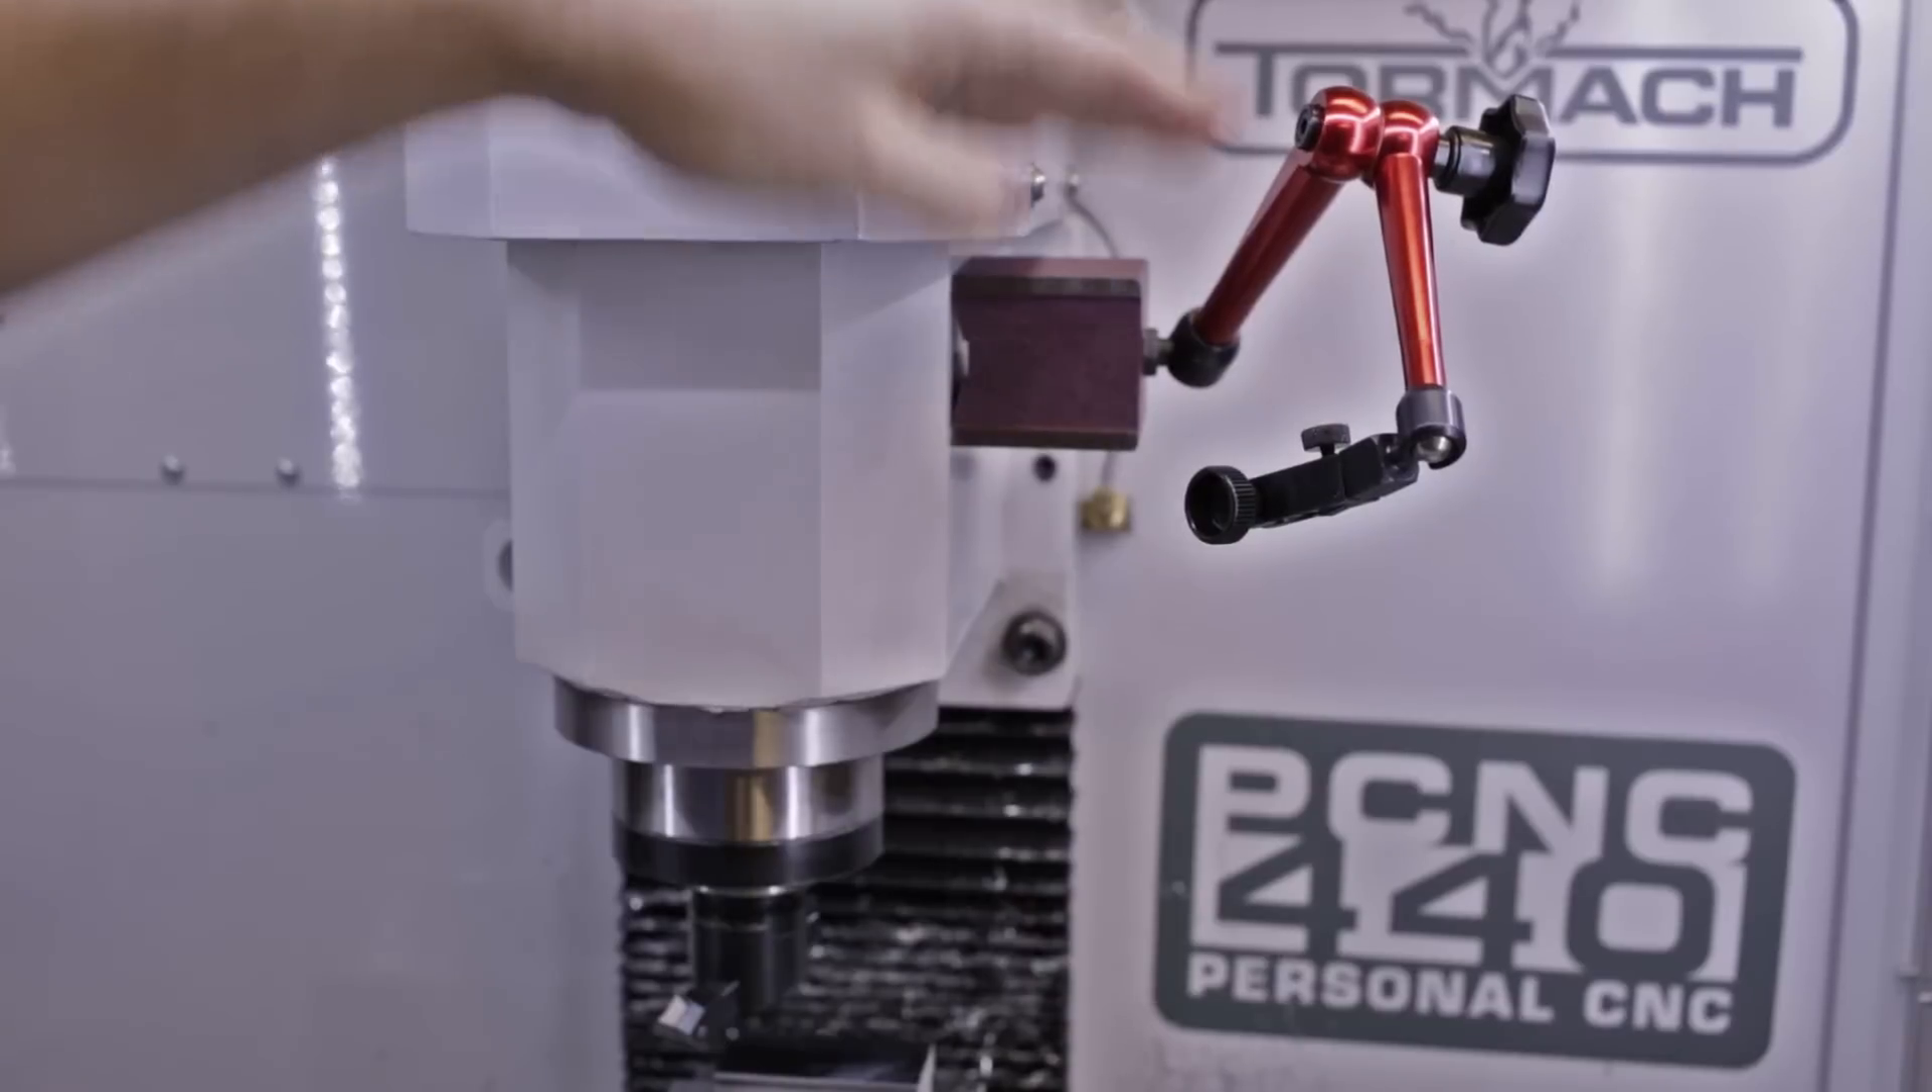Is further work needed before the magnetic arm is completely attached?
No.